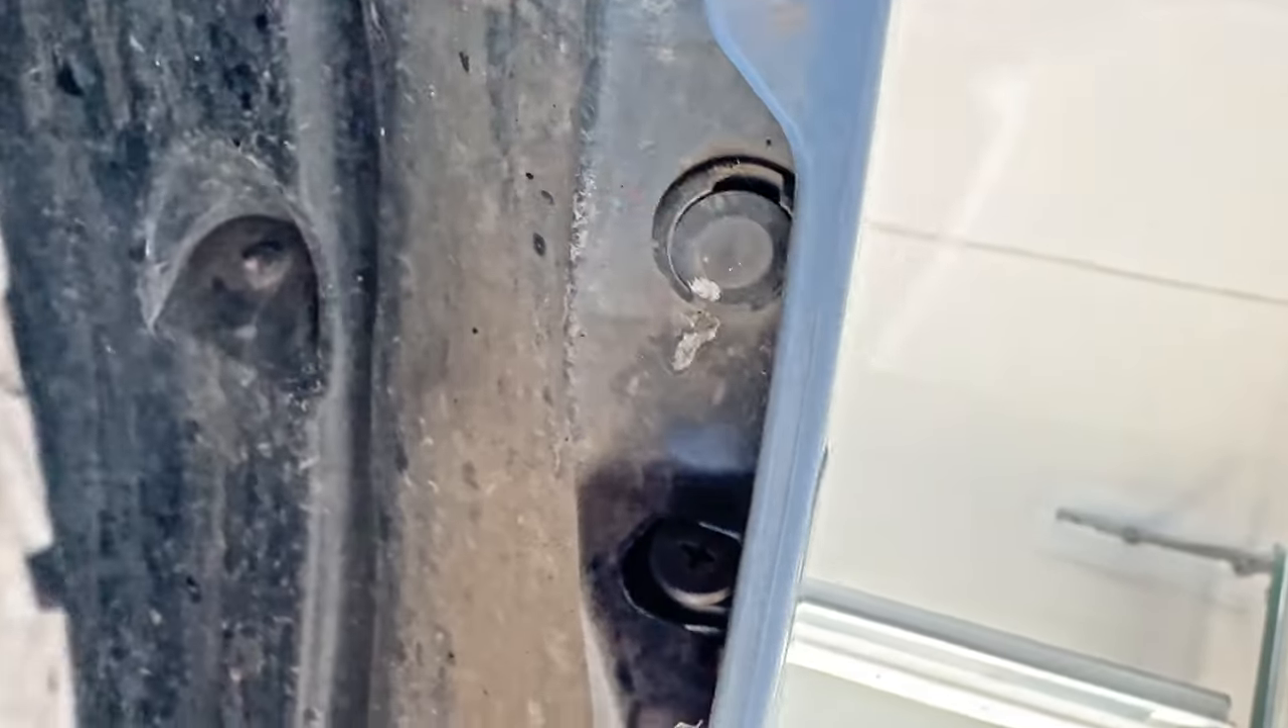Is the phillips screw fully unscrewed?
No.